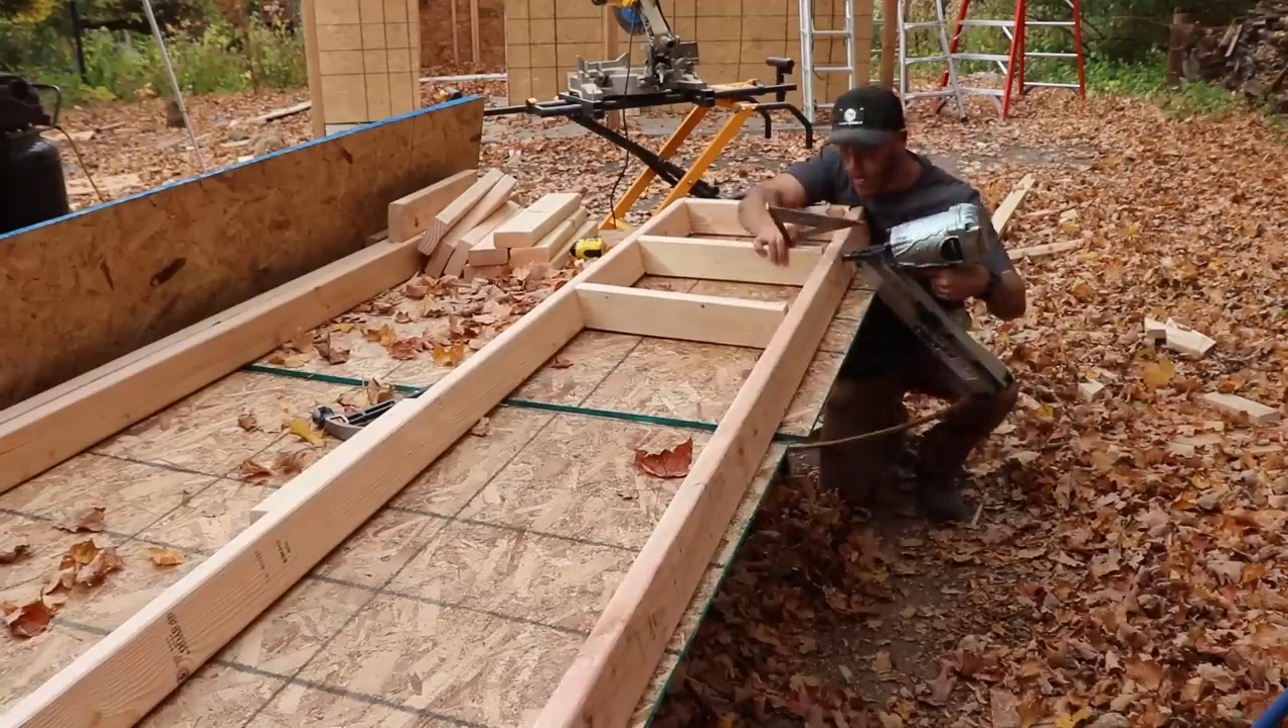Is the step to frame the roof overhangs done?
No.